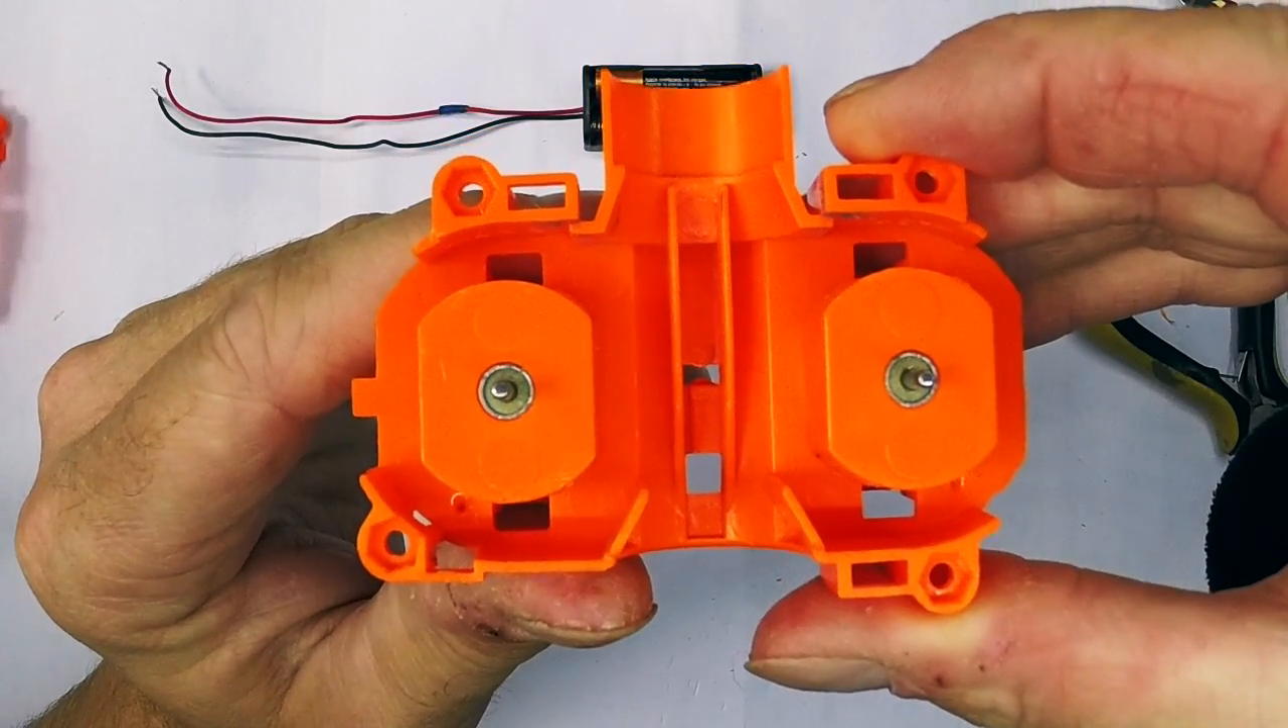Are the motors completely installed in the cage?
Yes.